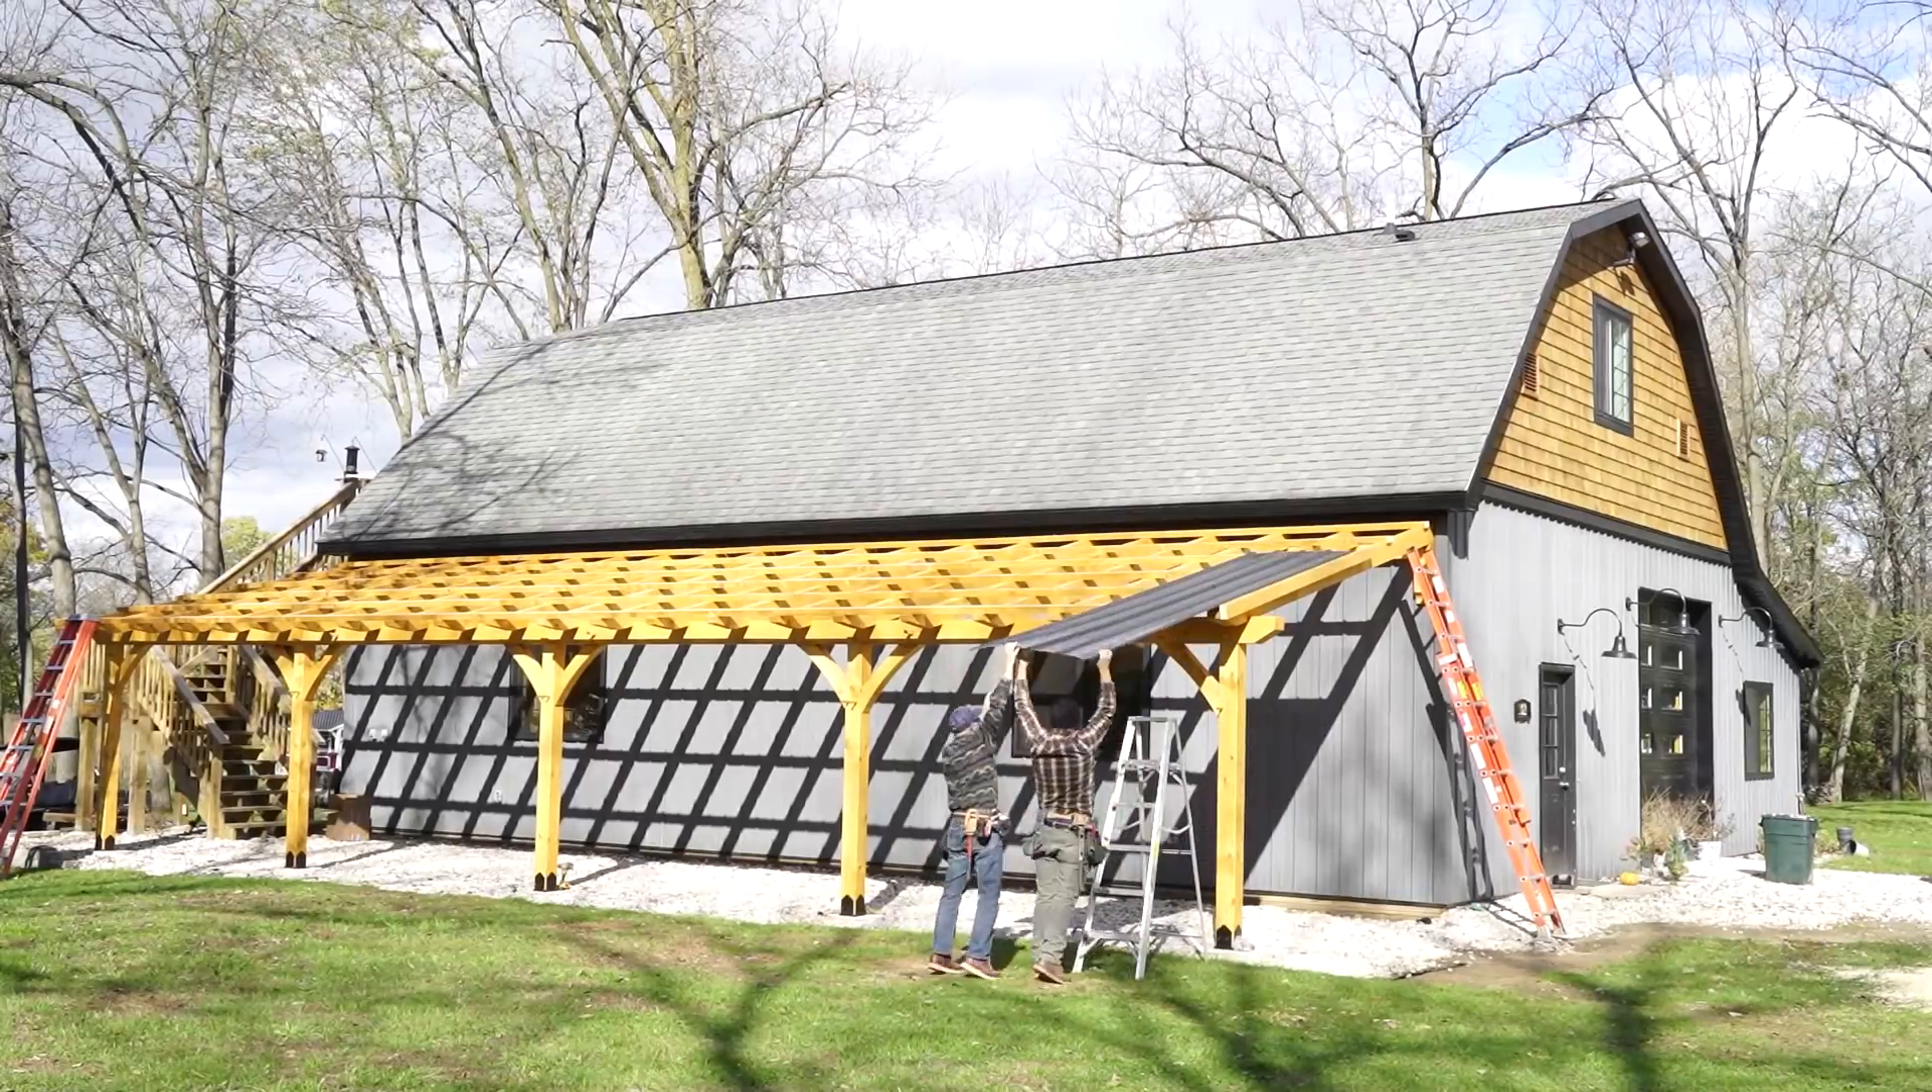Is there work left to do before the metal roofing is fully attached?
Yes.